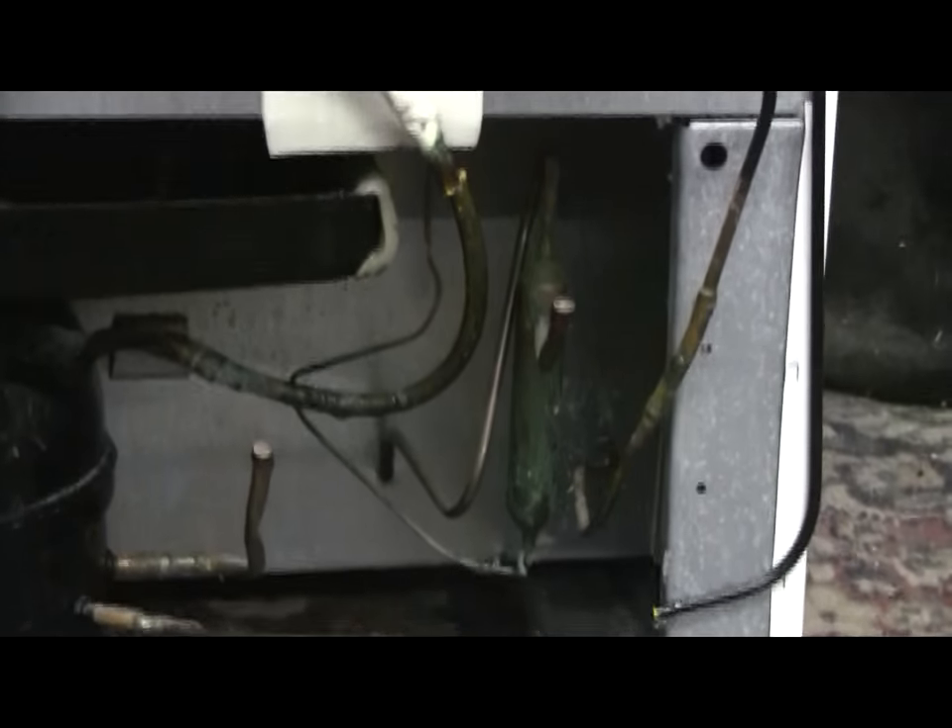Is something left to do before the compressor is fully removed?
Yes.